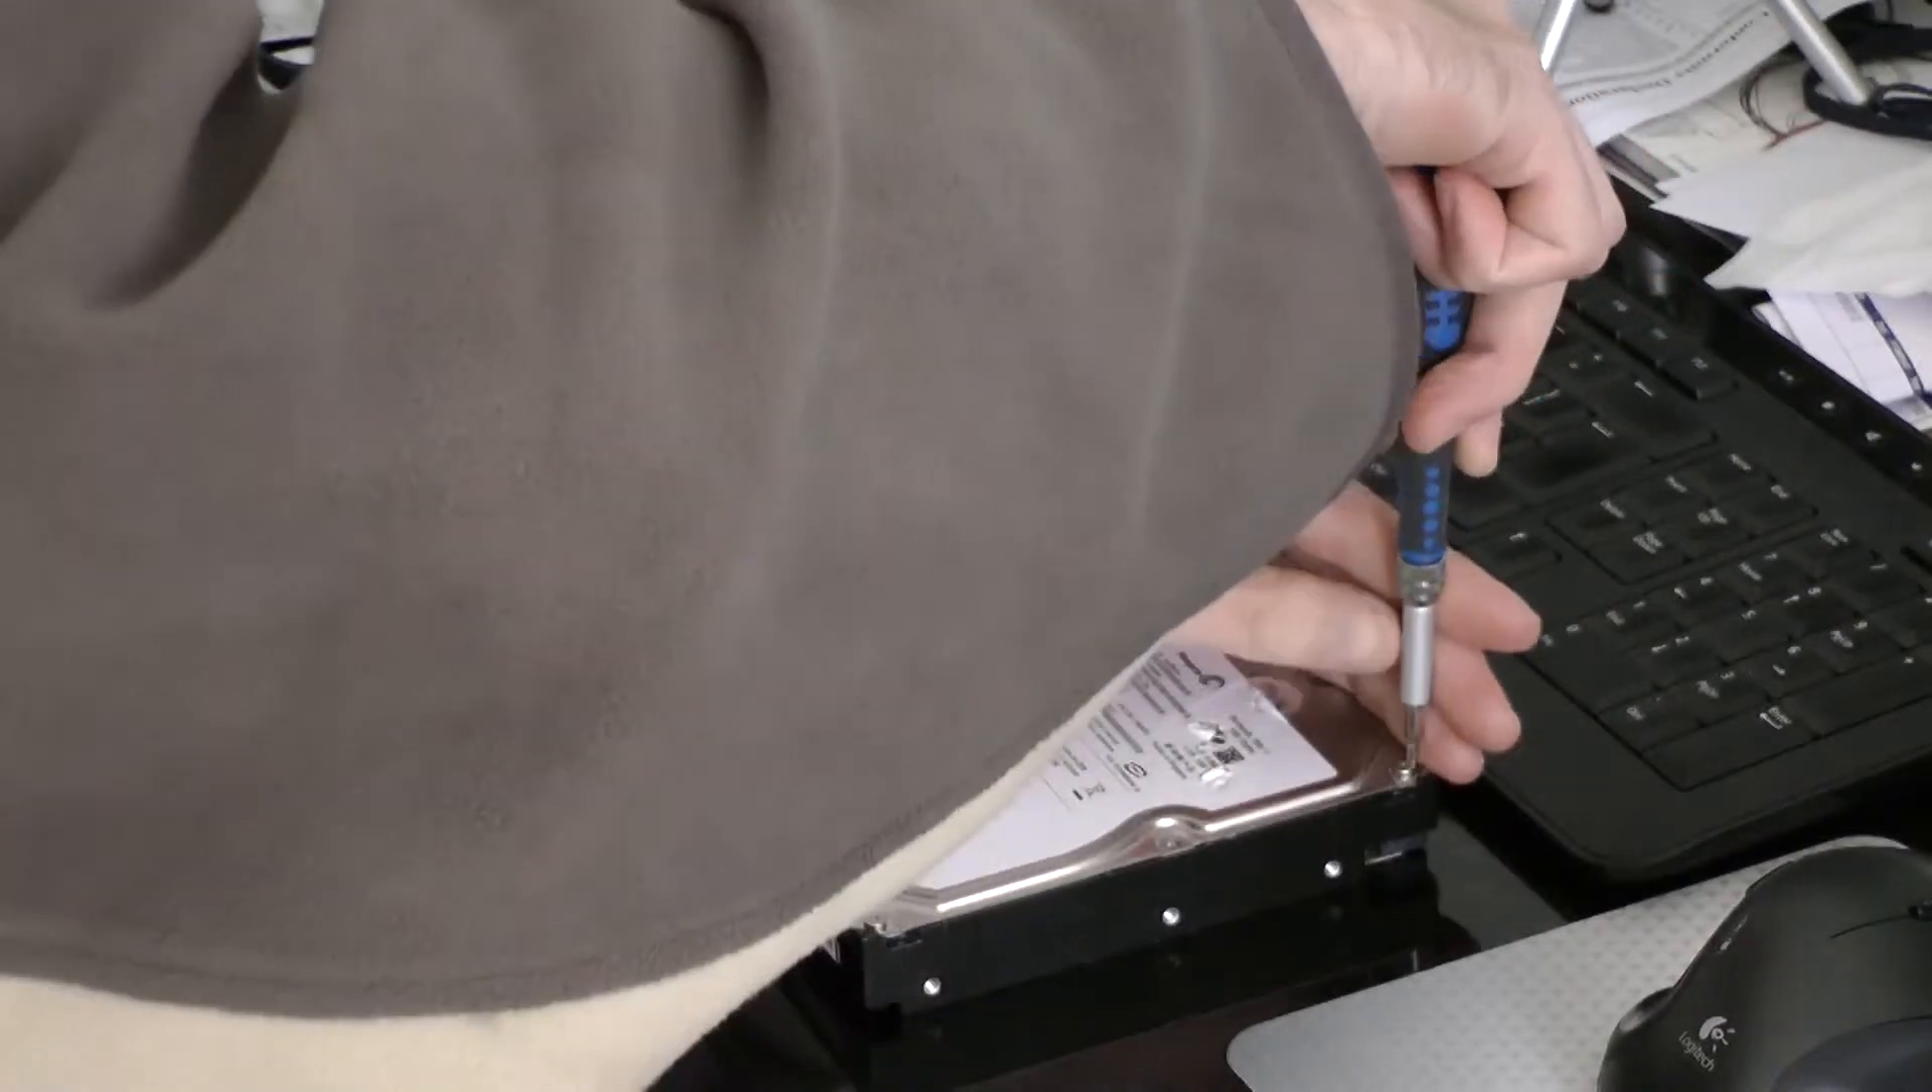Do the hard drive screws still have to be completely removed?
Yes.